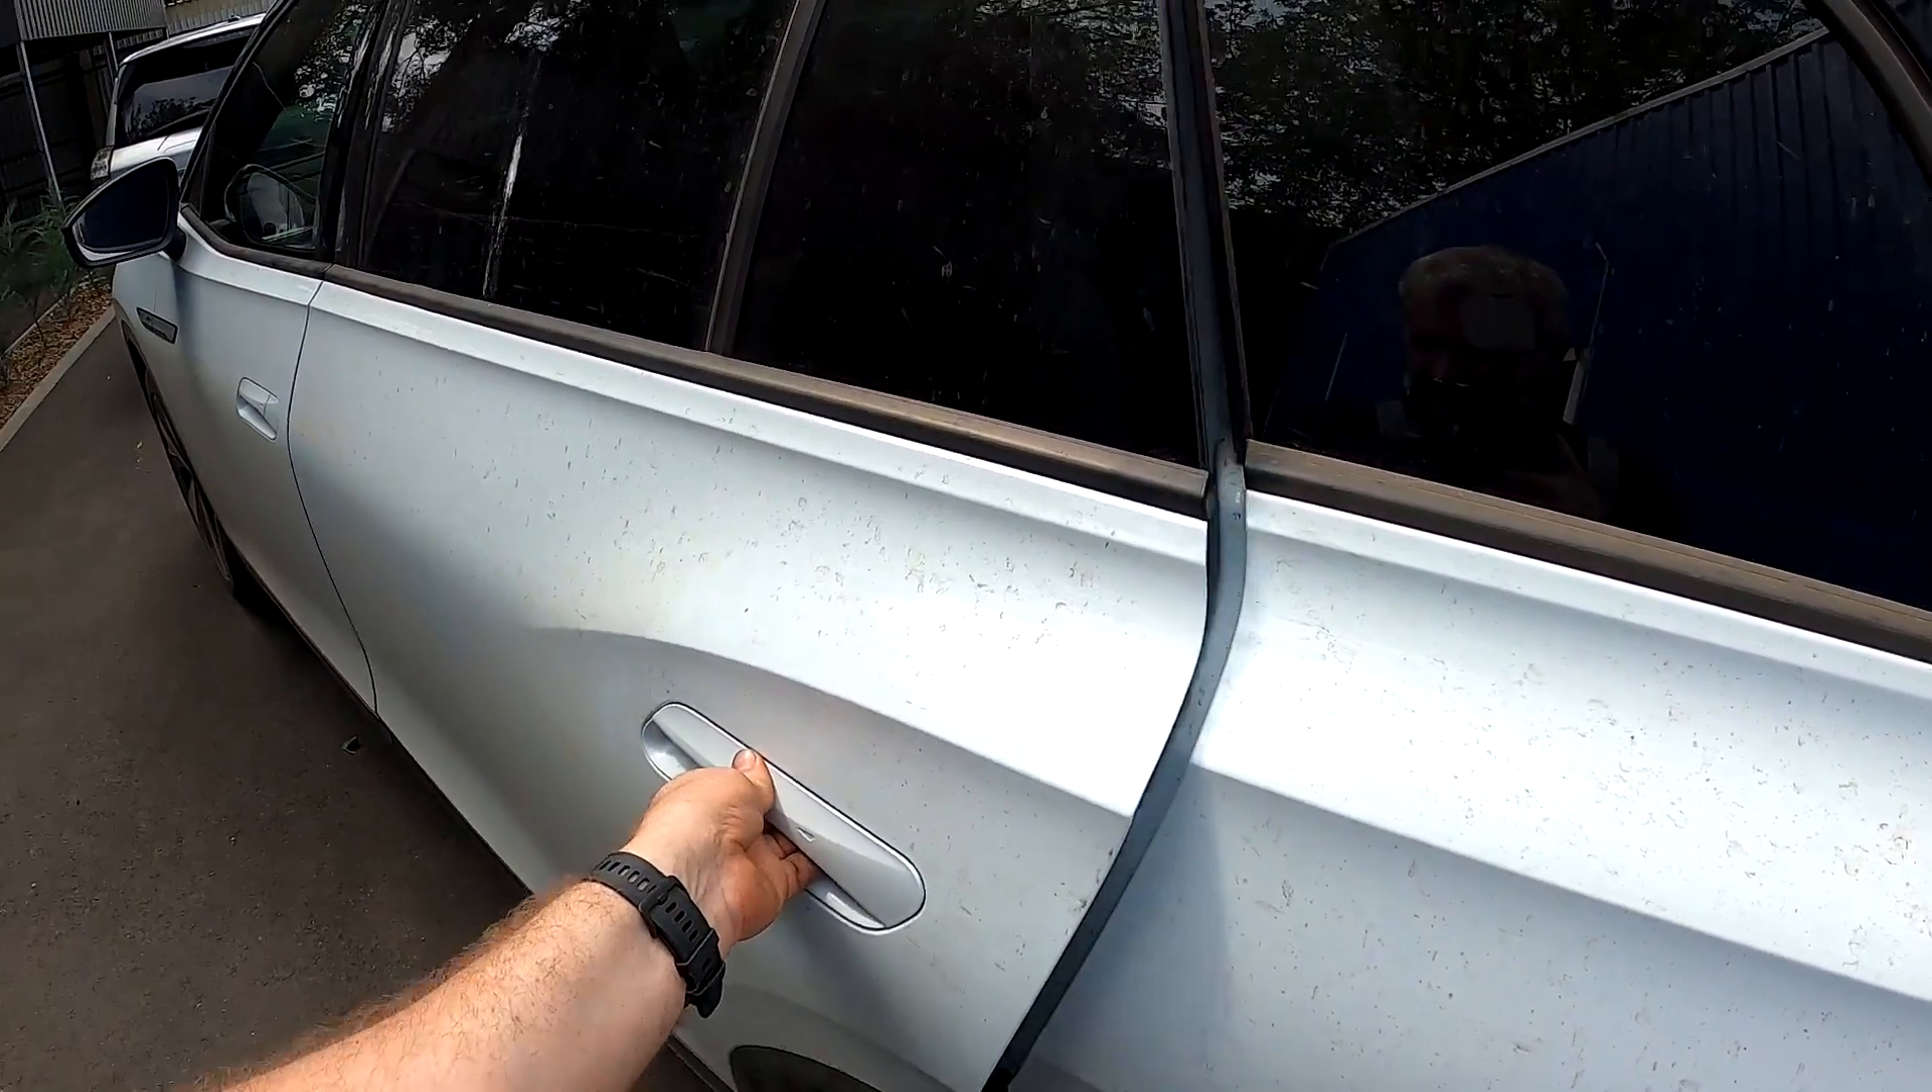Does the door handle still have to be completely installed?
No.